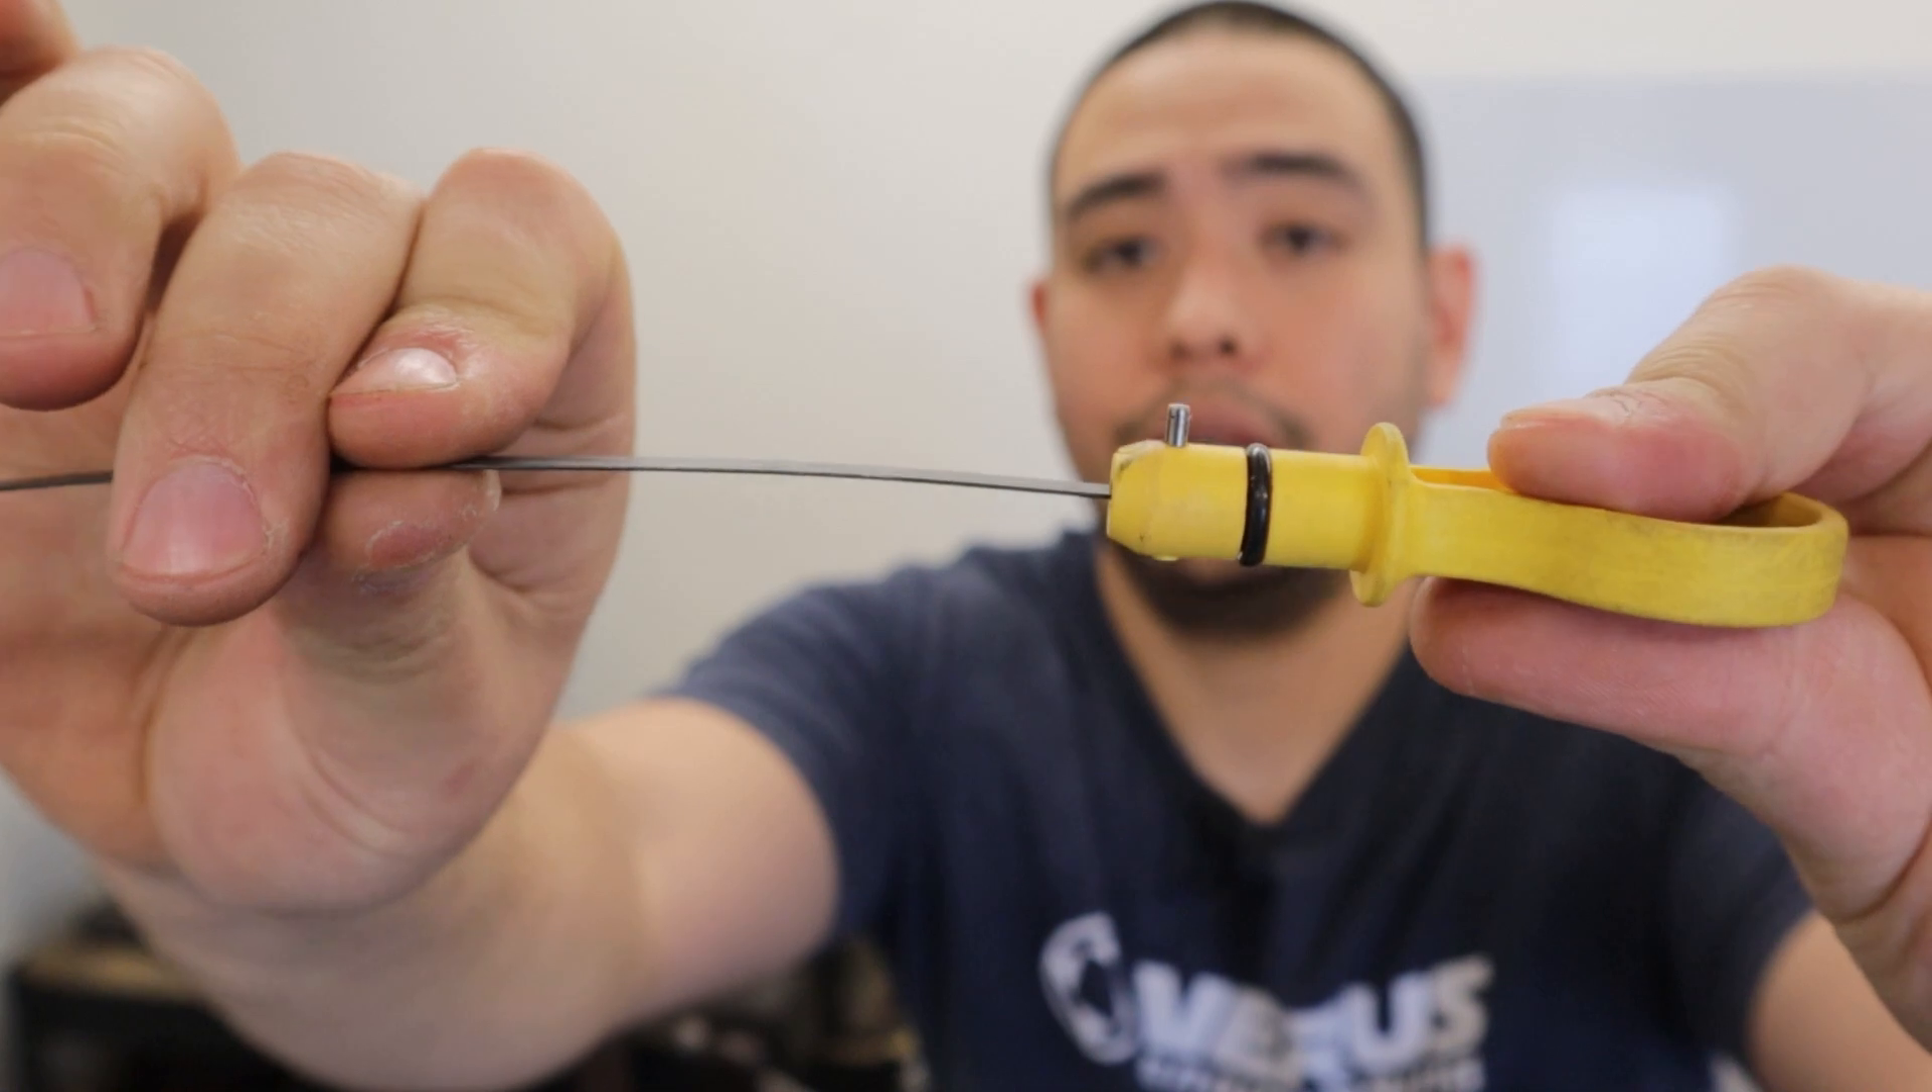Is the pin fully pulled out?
No.